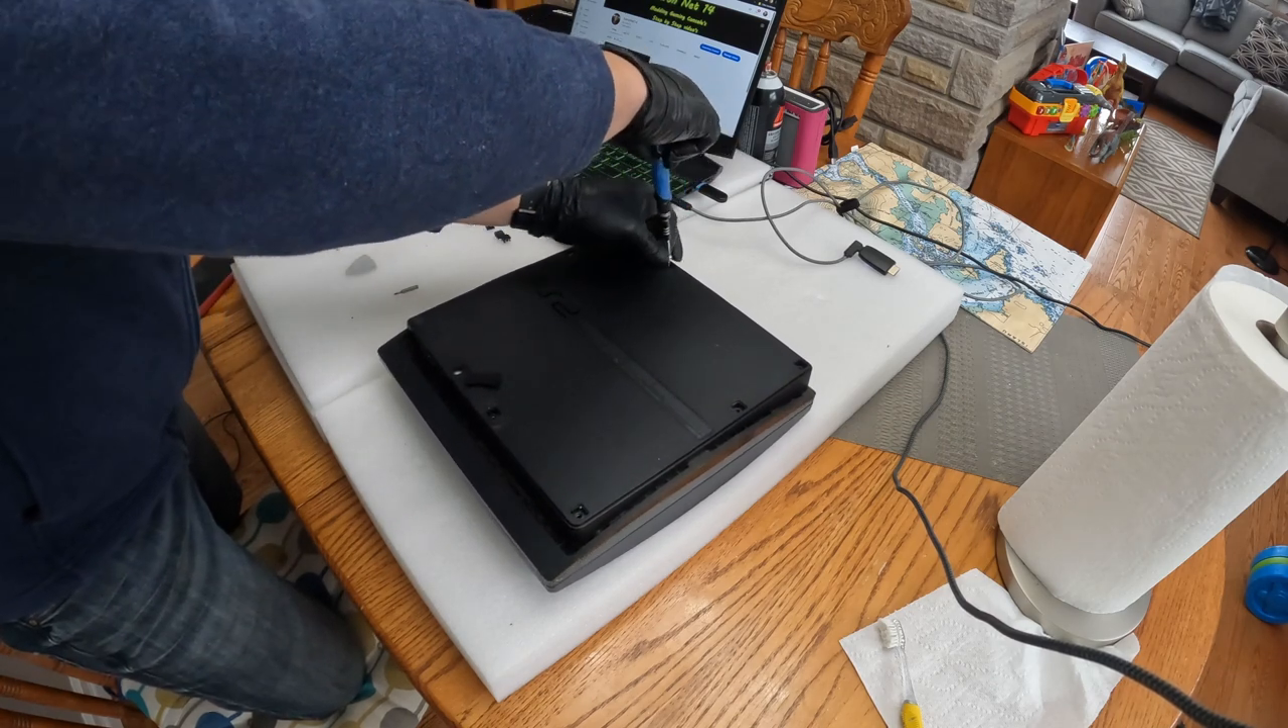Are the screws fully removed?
No.